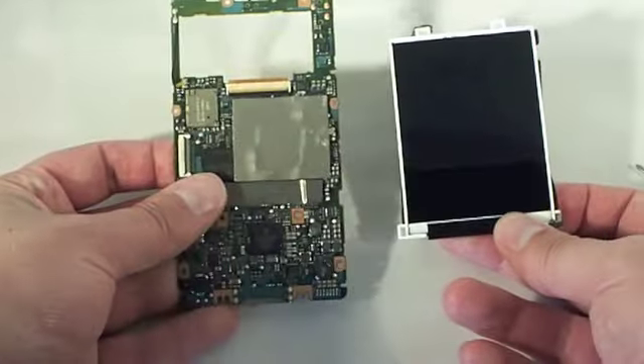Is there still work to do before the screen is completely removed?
No.